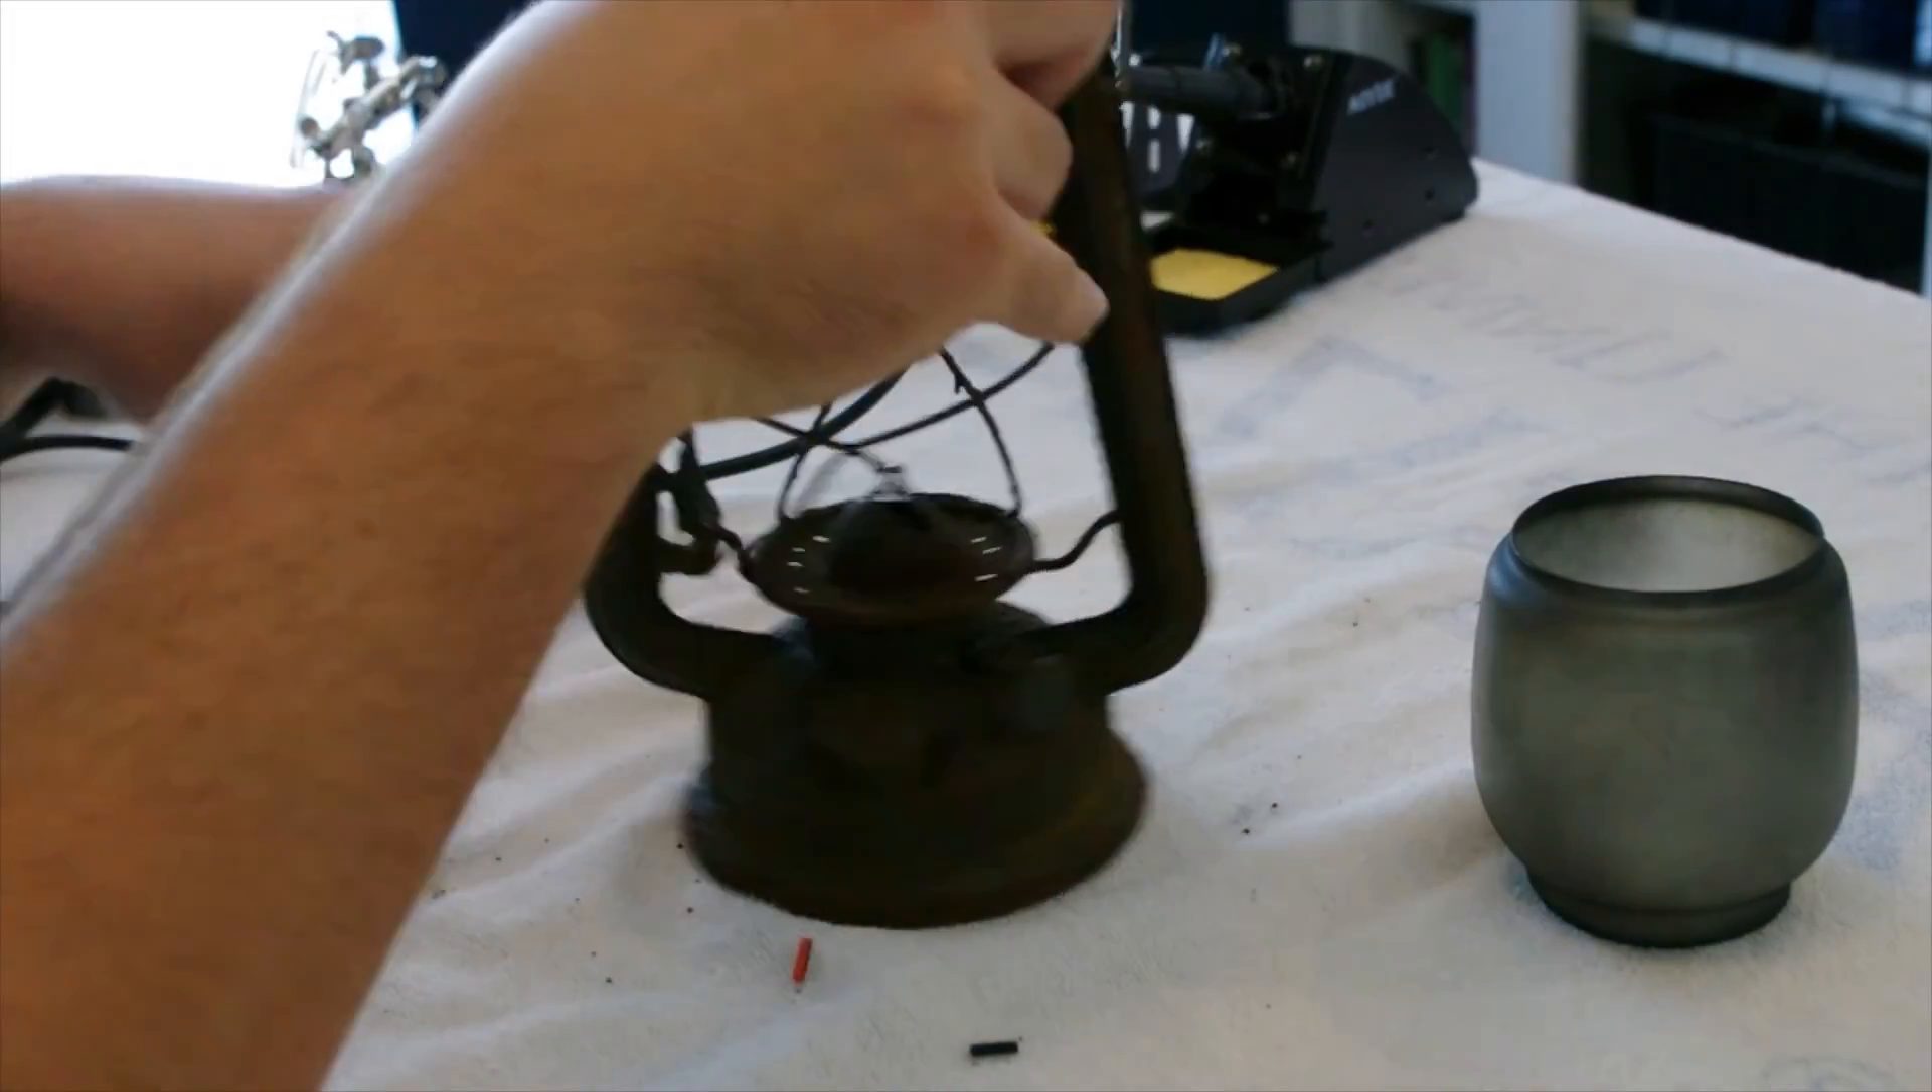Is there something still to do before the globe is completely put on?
Yes.